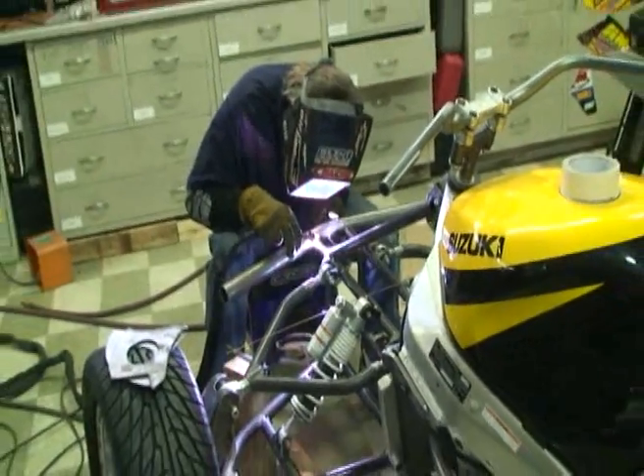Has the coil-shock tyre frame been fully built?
No.